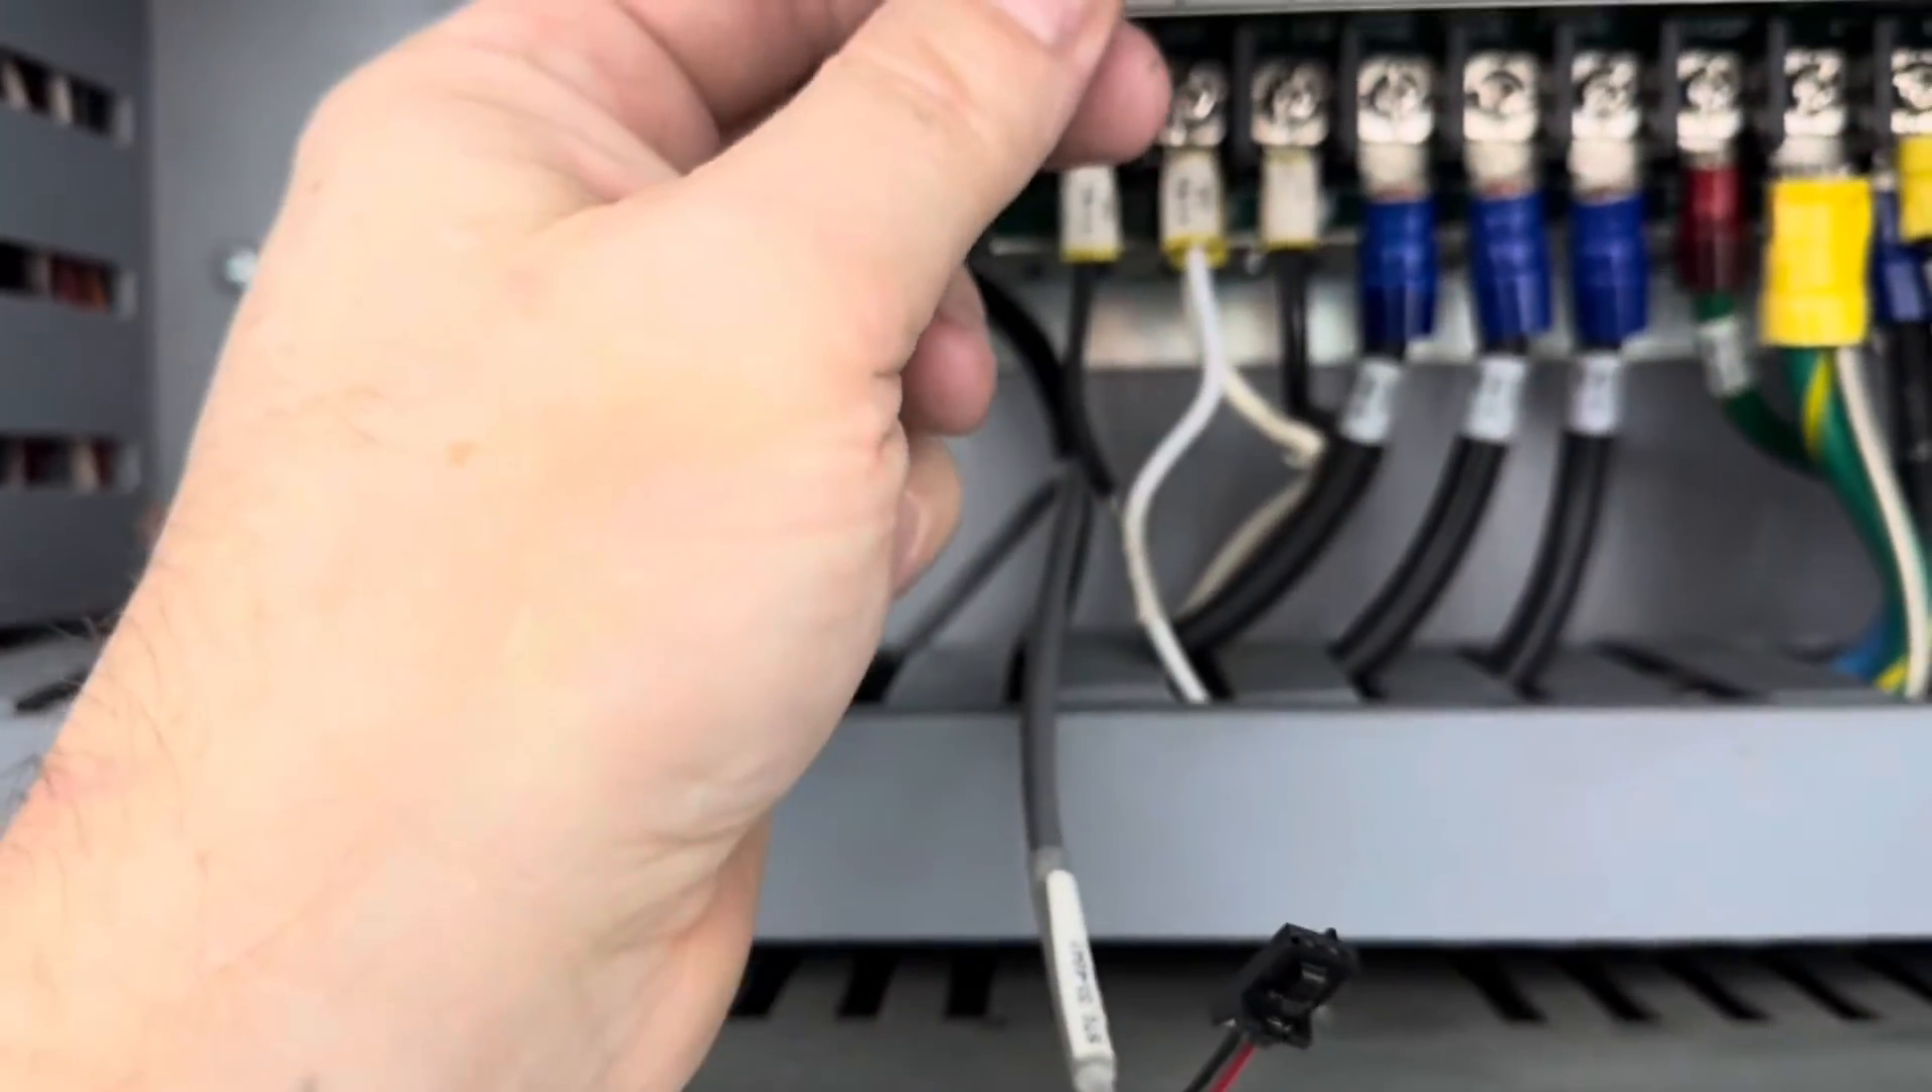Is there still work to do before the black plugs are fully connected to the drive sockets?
Yes.